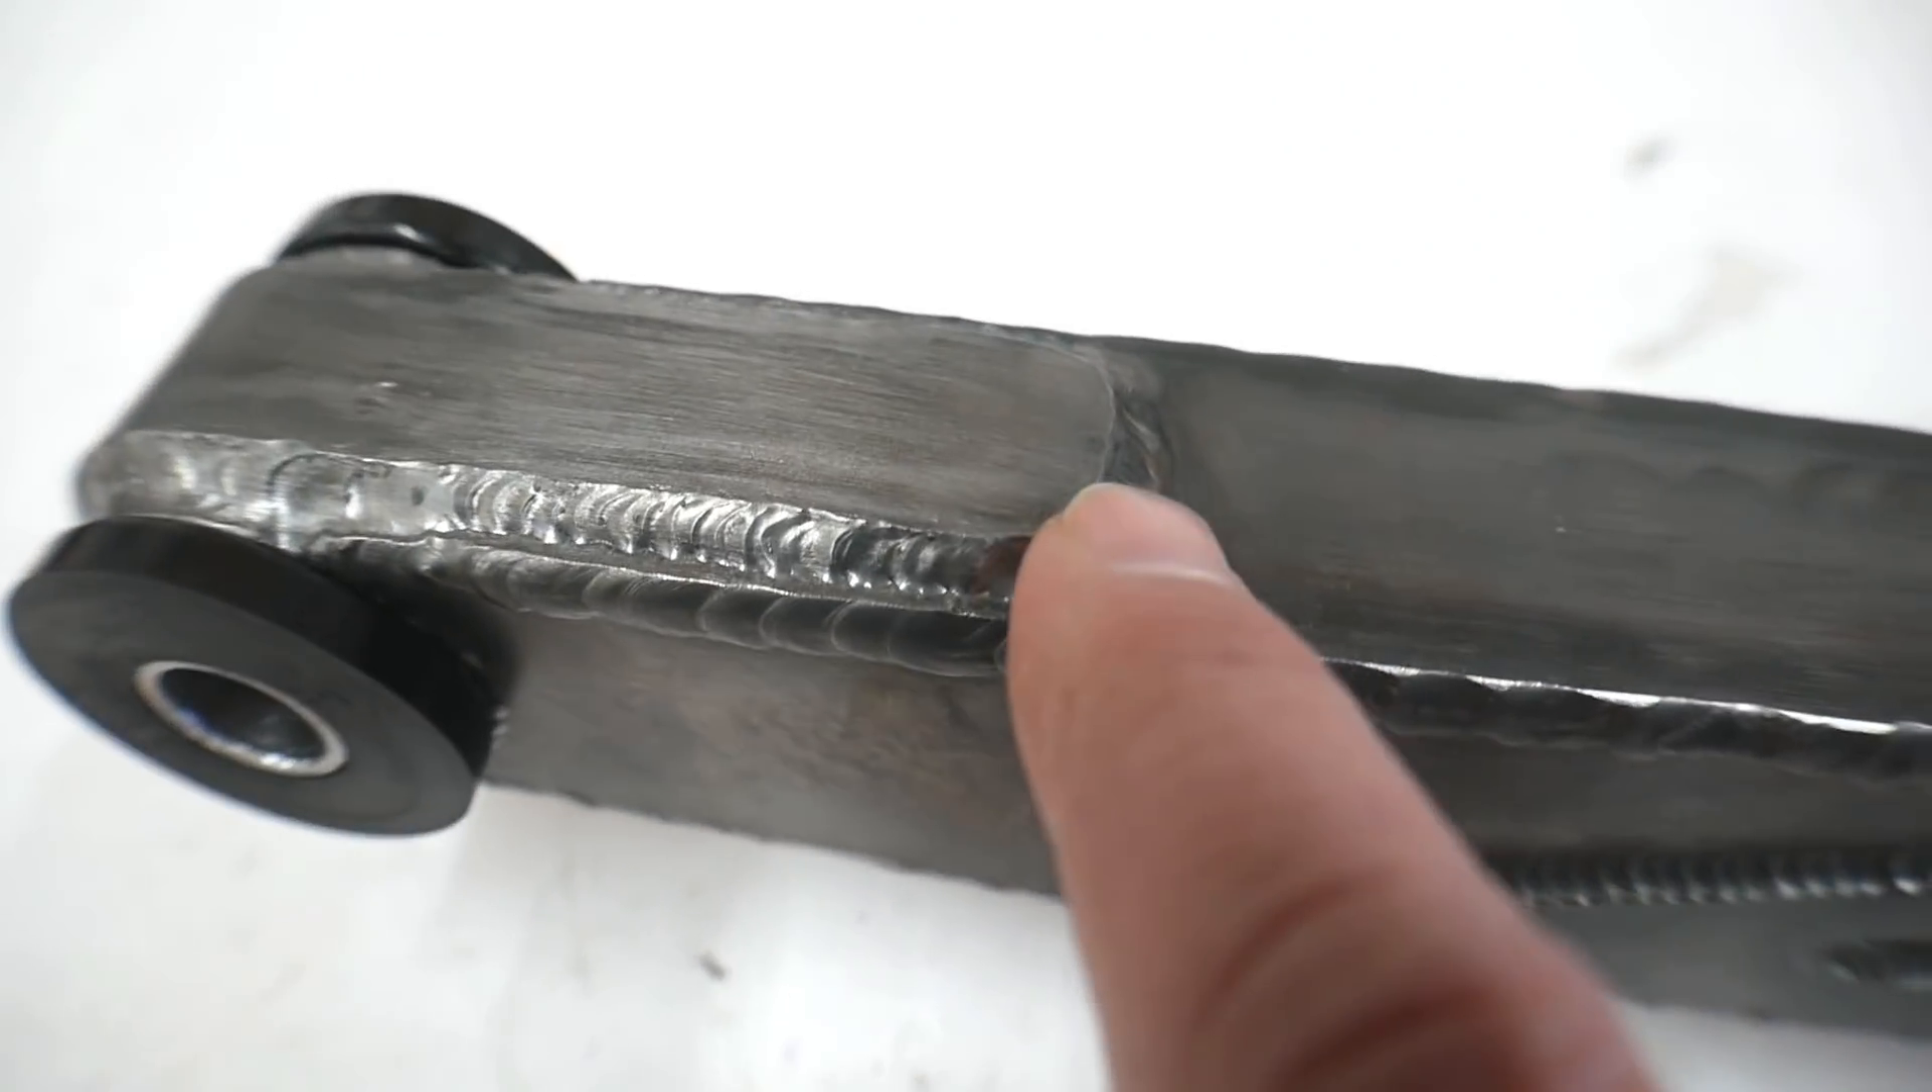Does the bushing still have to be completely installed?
No.